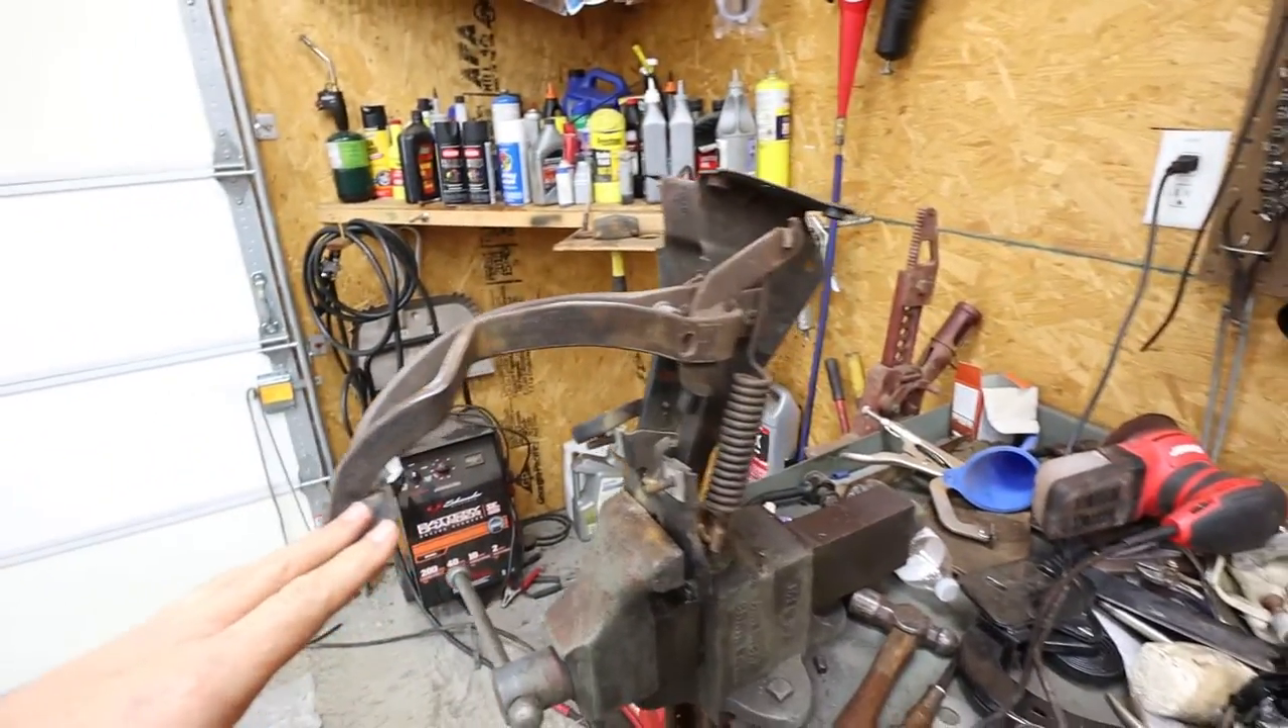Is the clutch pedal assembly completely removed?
Yes.